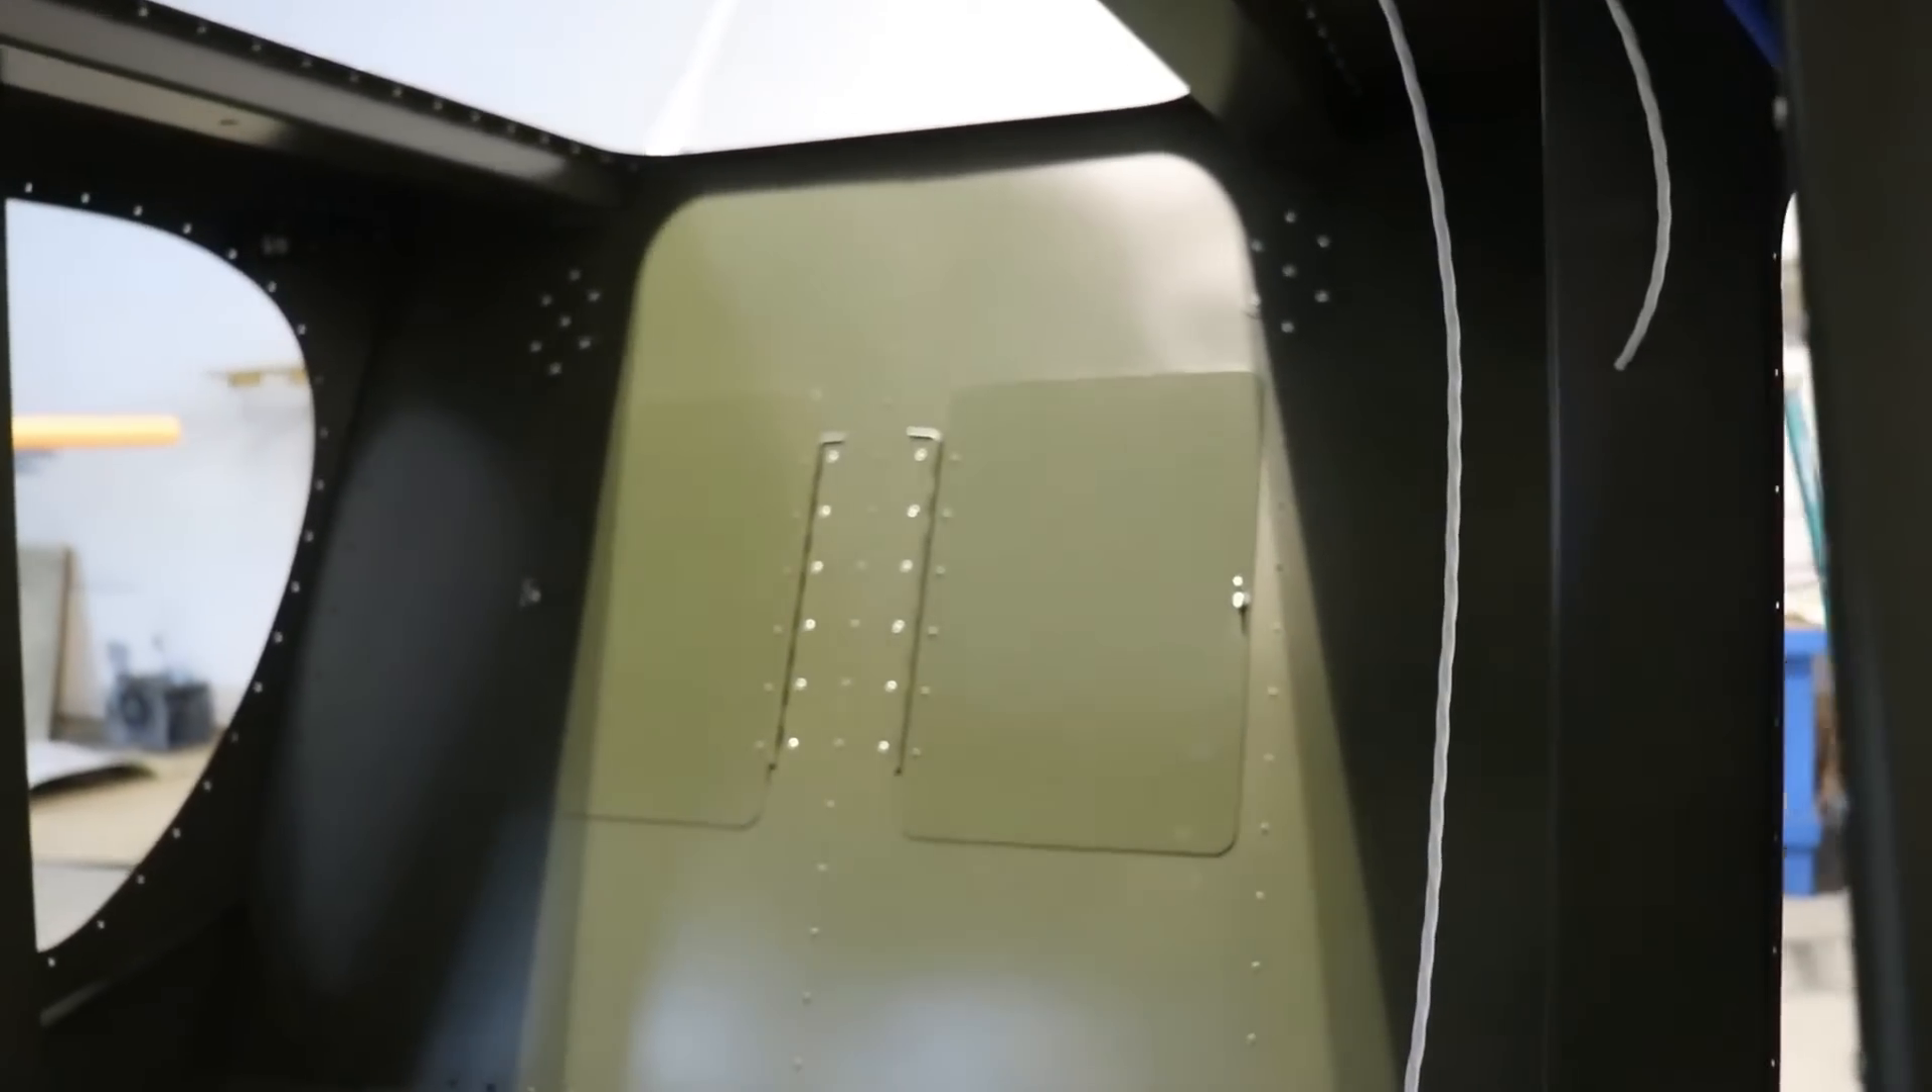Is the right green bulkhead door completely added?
Yes.